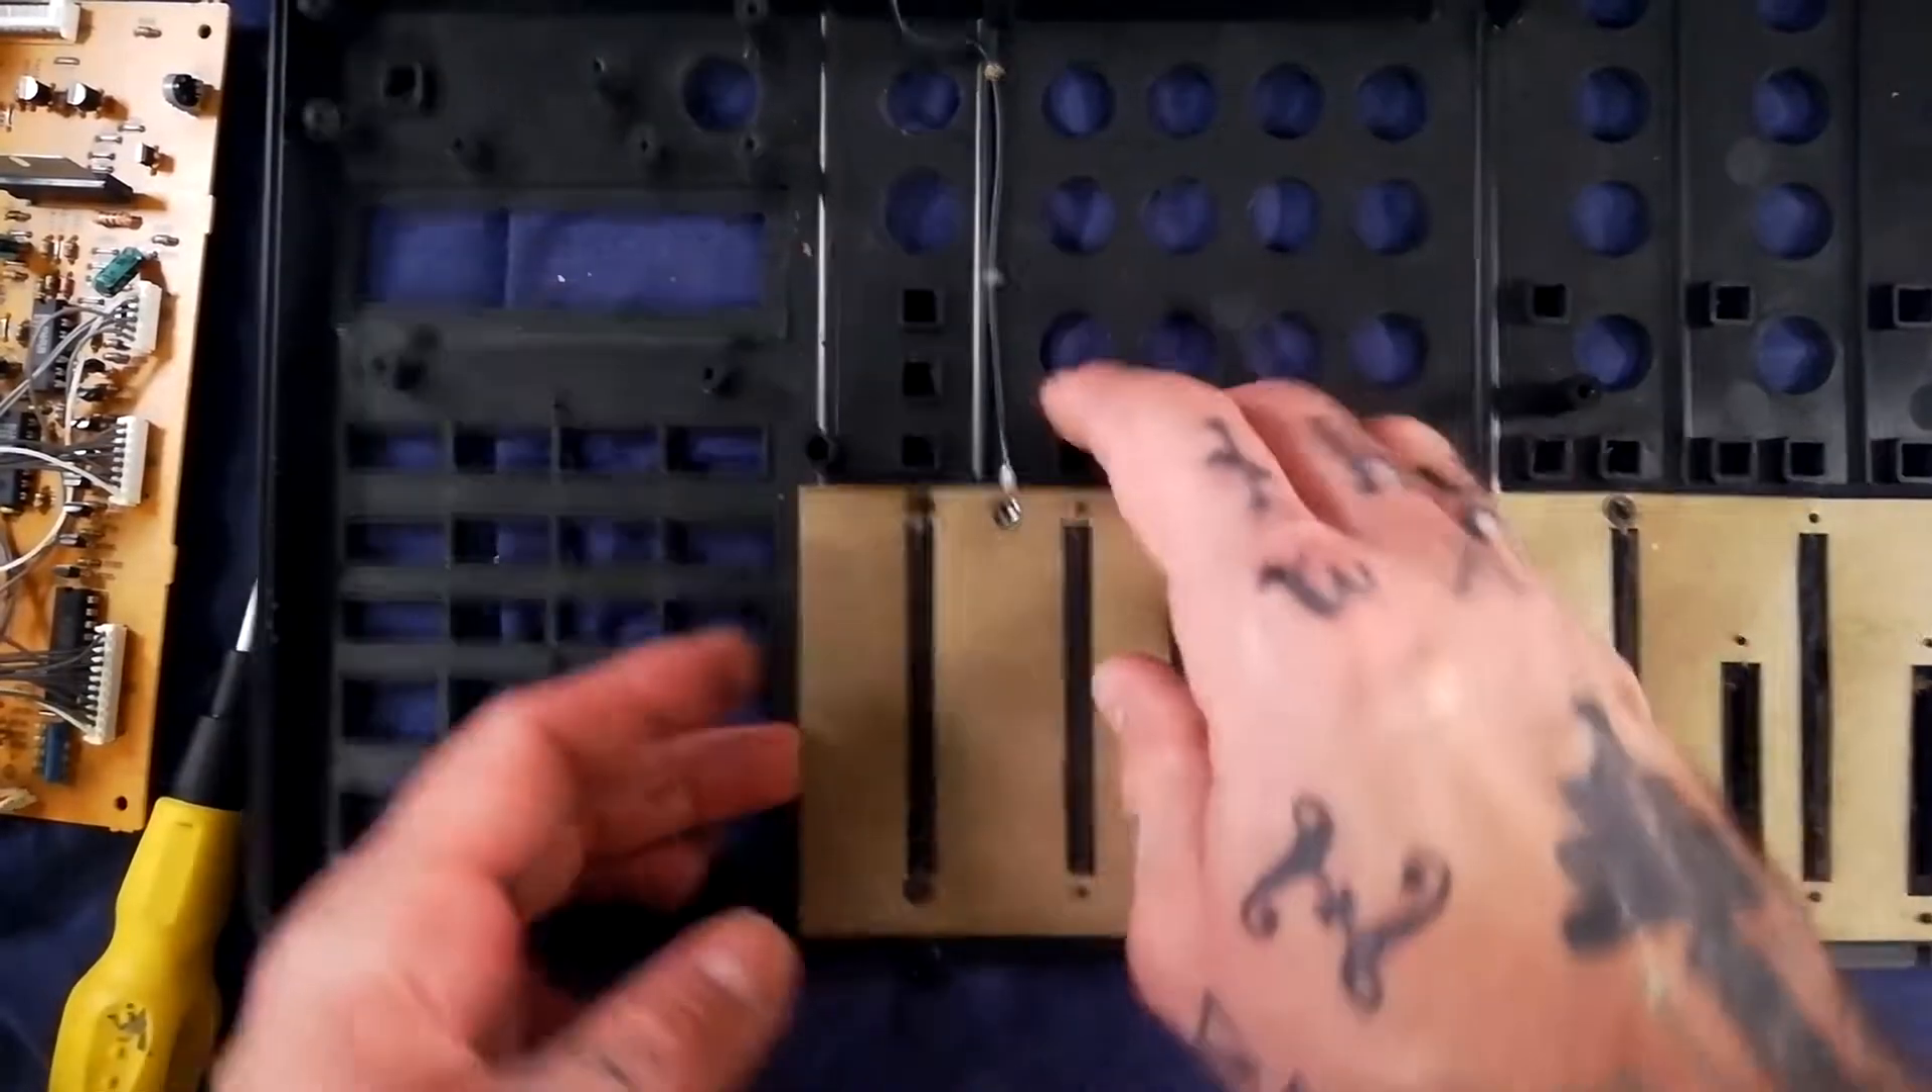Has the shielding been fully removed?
No.